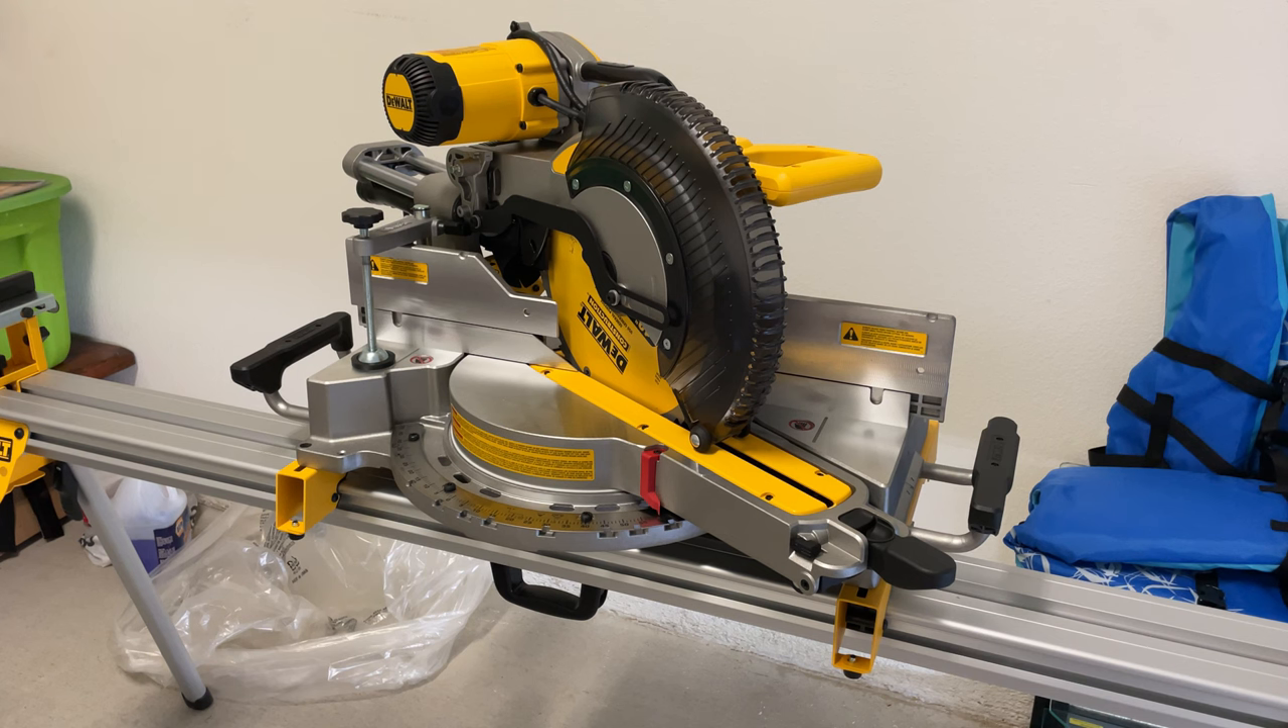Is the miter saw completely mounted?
Yes.